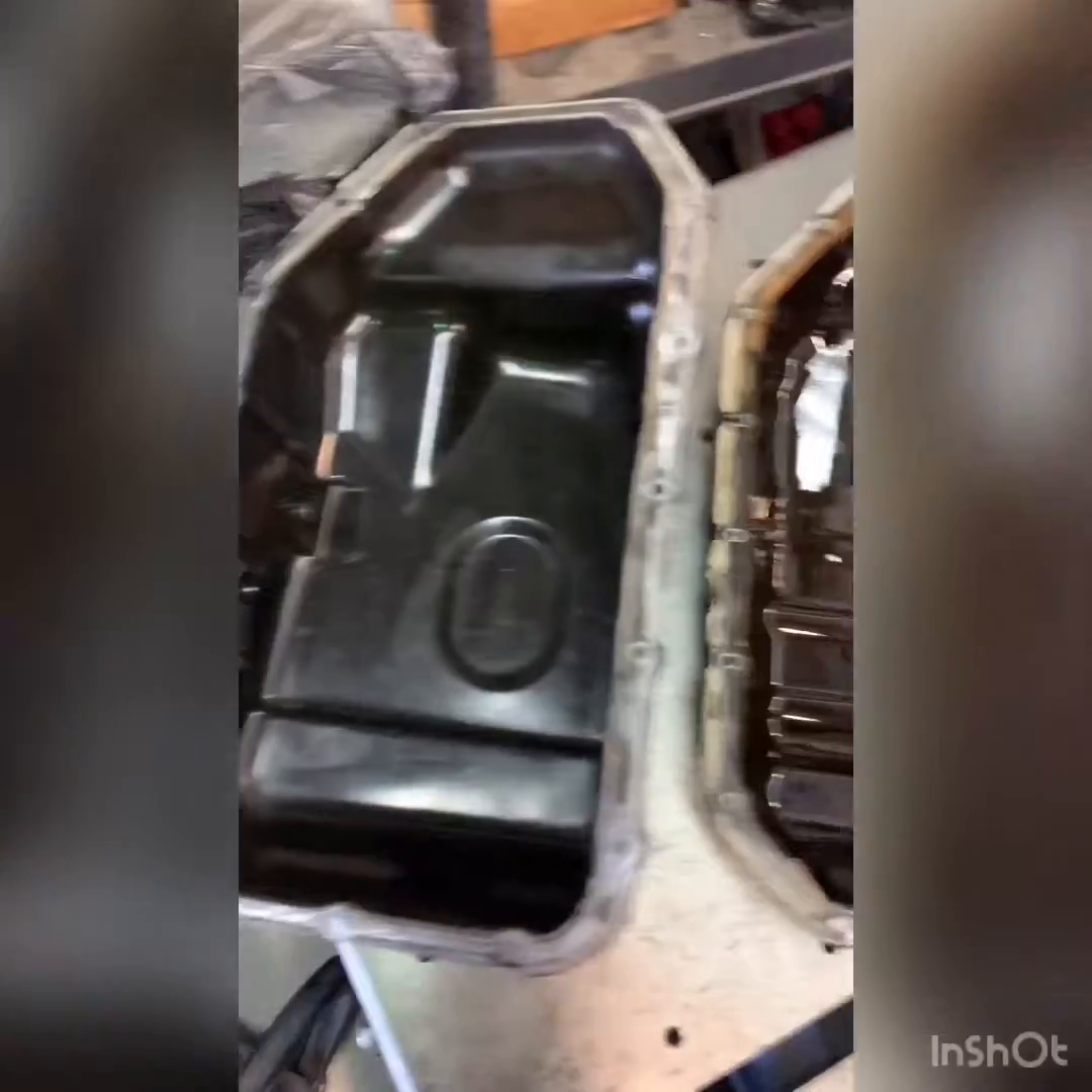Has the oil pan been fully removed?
Yes.